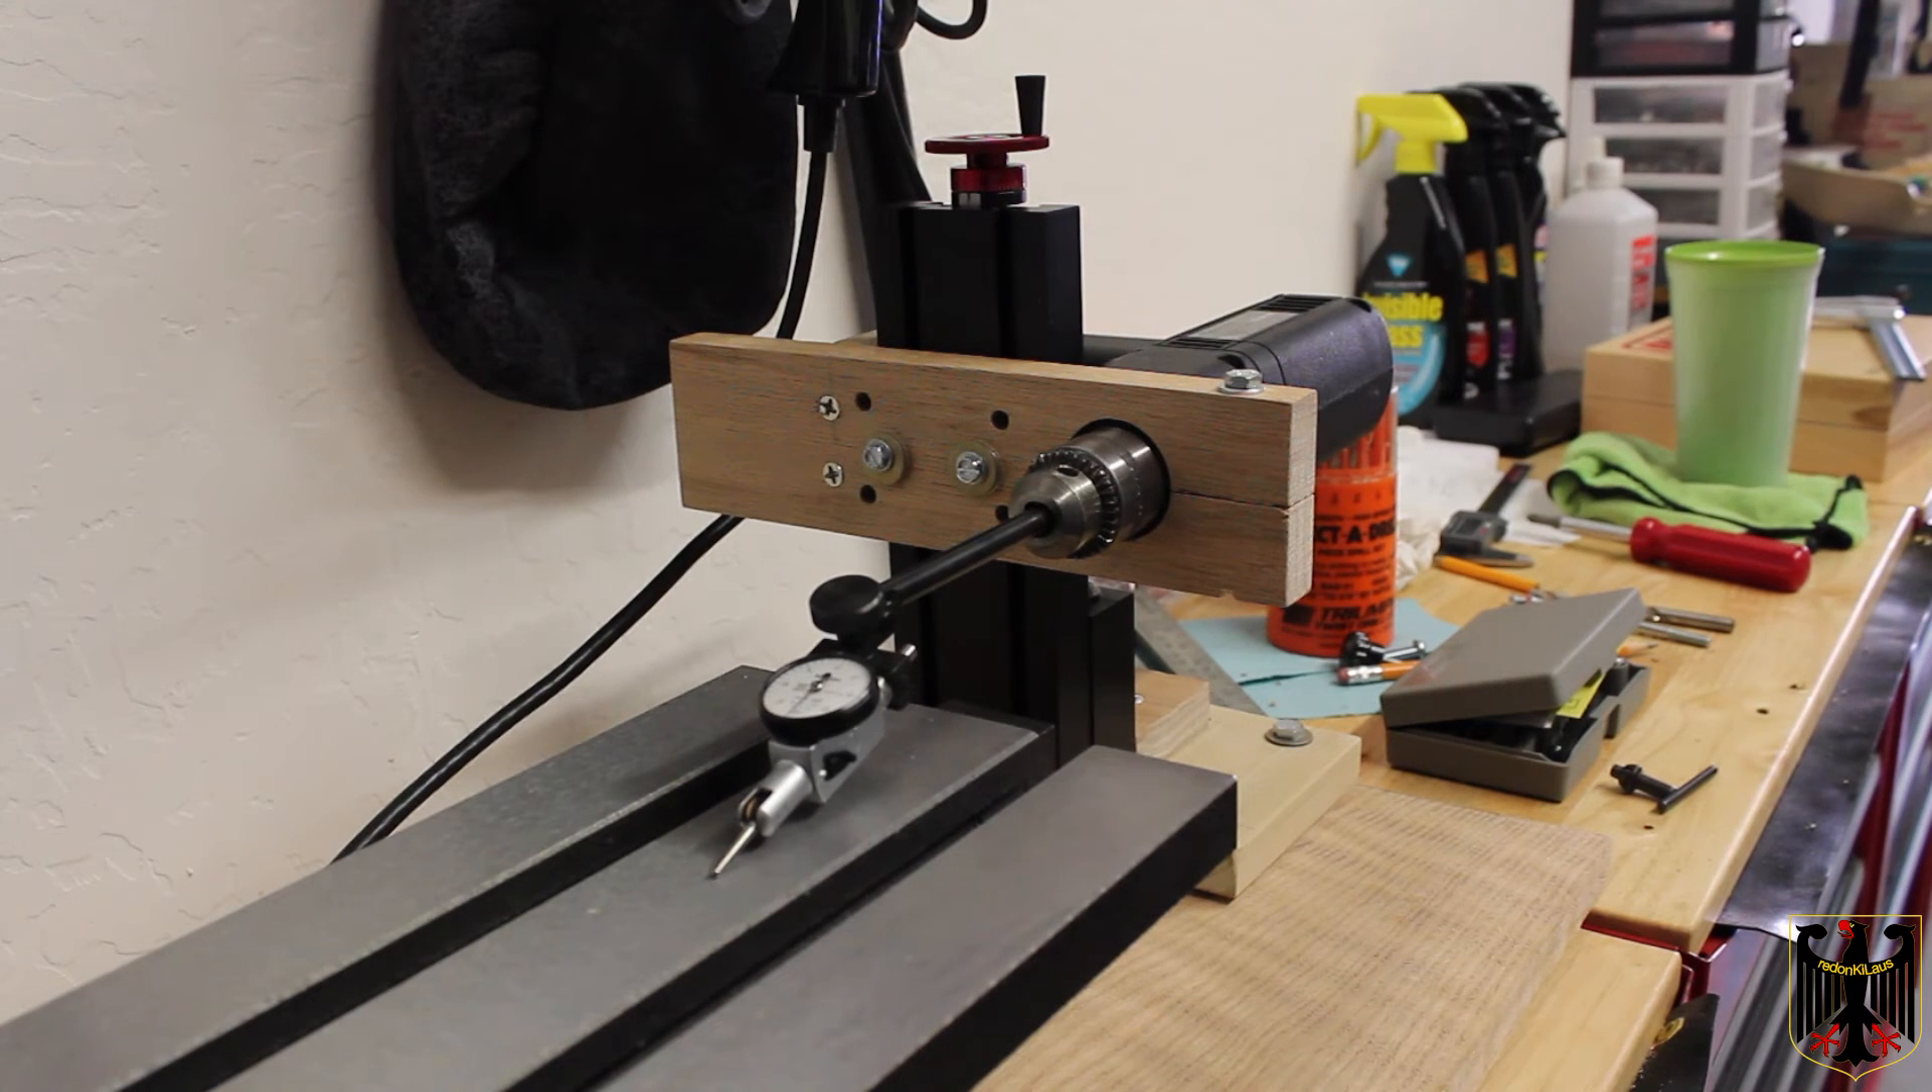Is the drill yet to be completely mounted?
No.